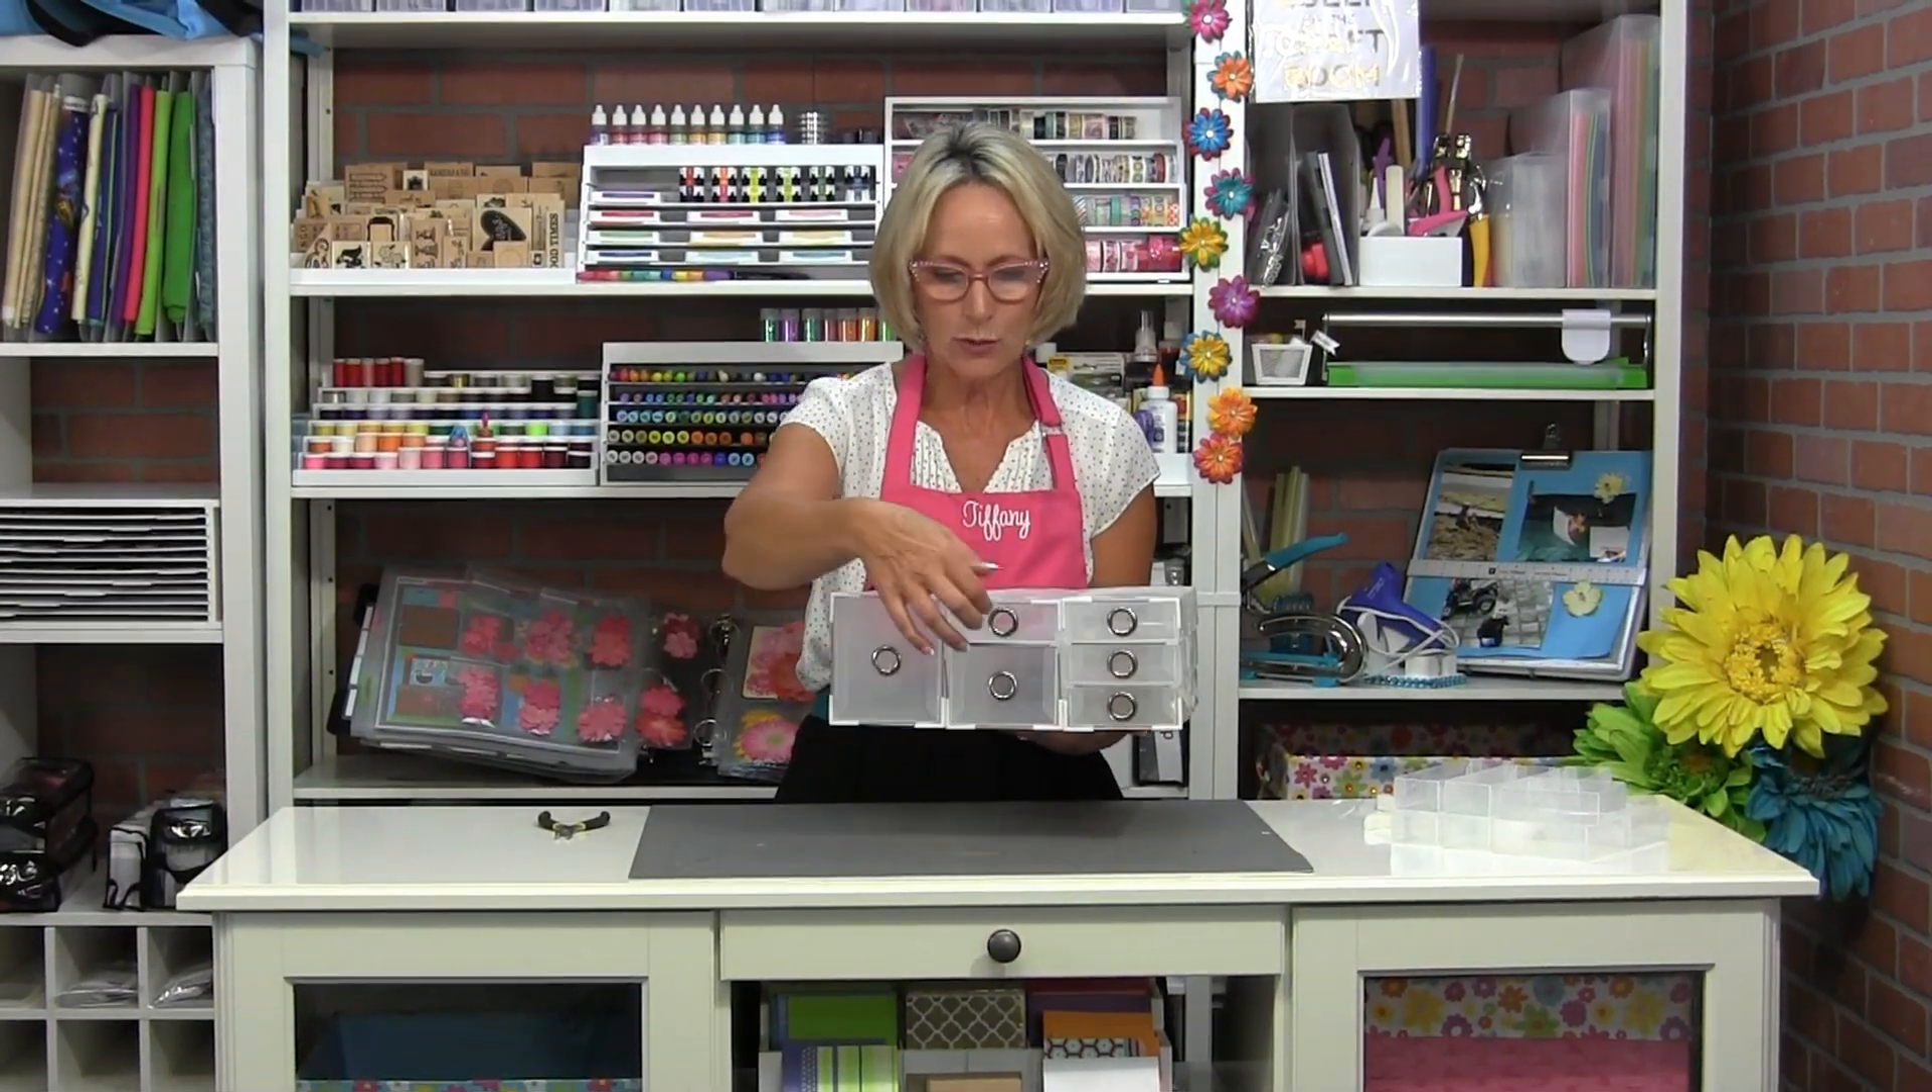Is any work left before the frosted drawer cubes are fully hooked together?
No.